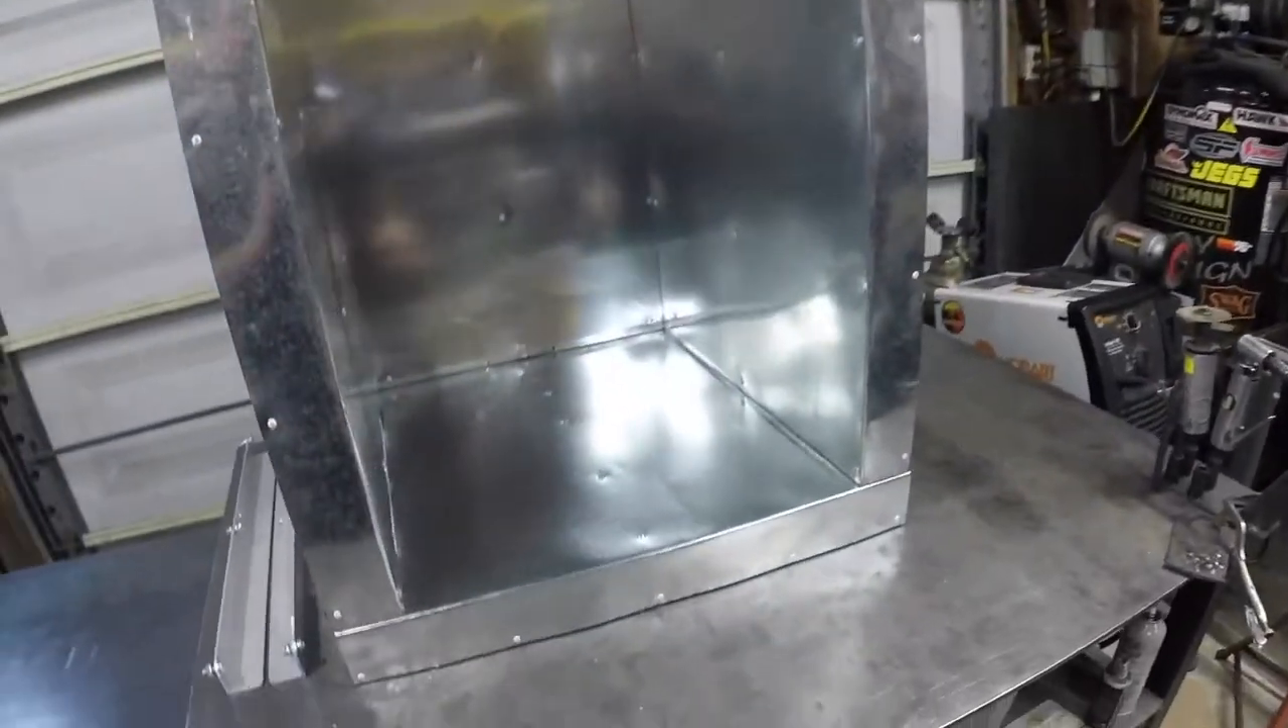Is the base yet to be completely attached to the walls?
No.